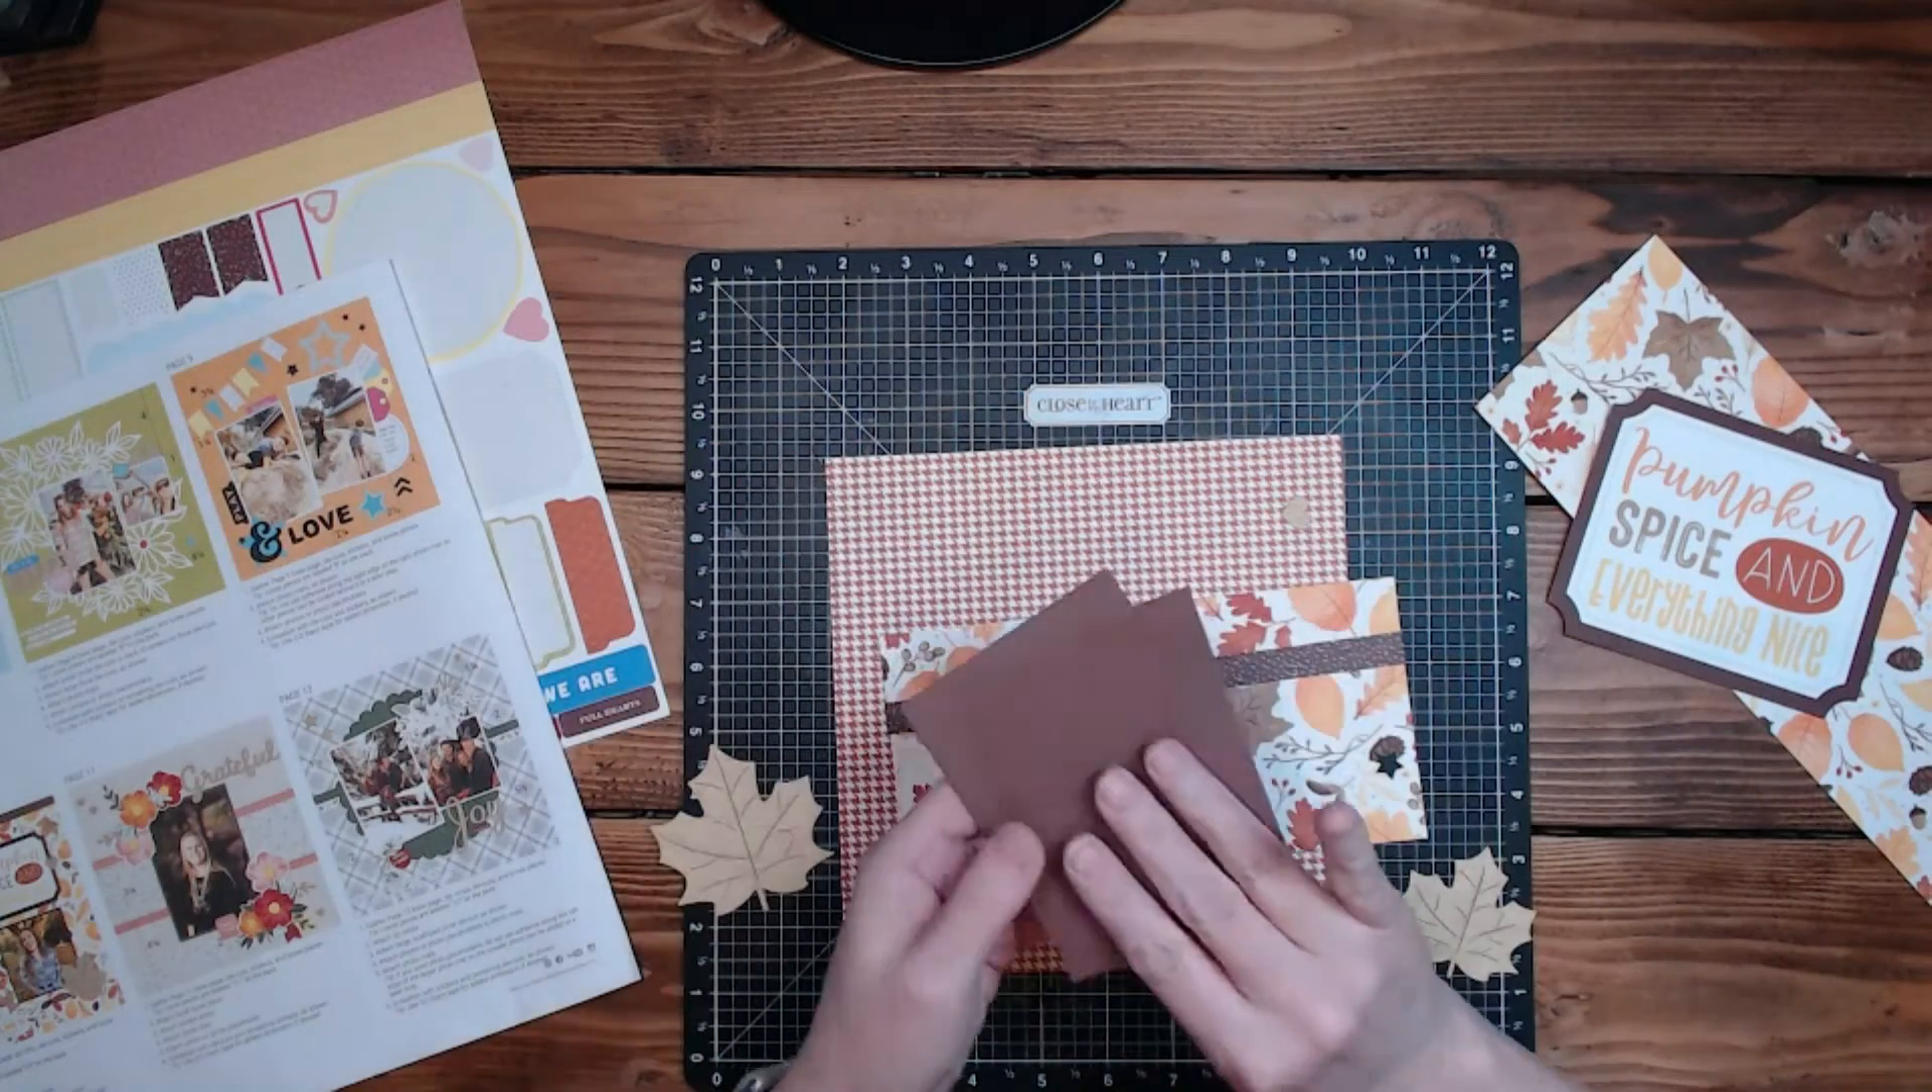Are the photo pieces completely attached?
No.